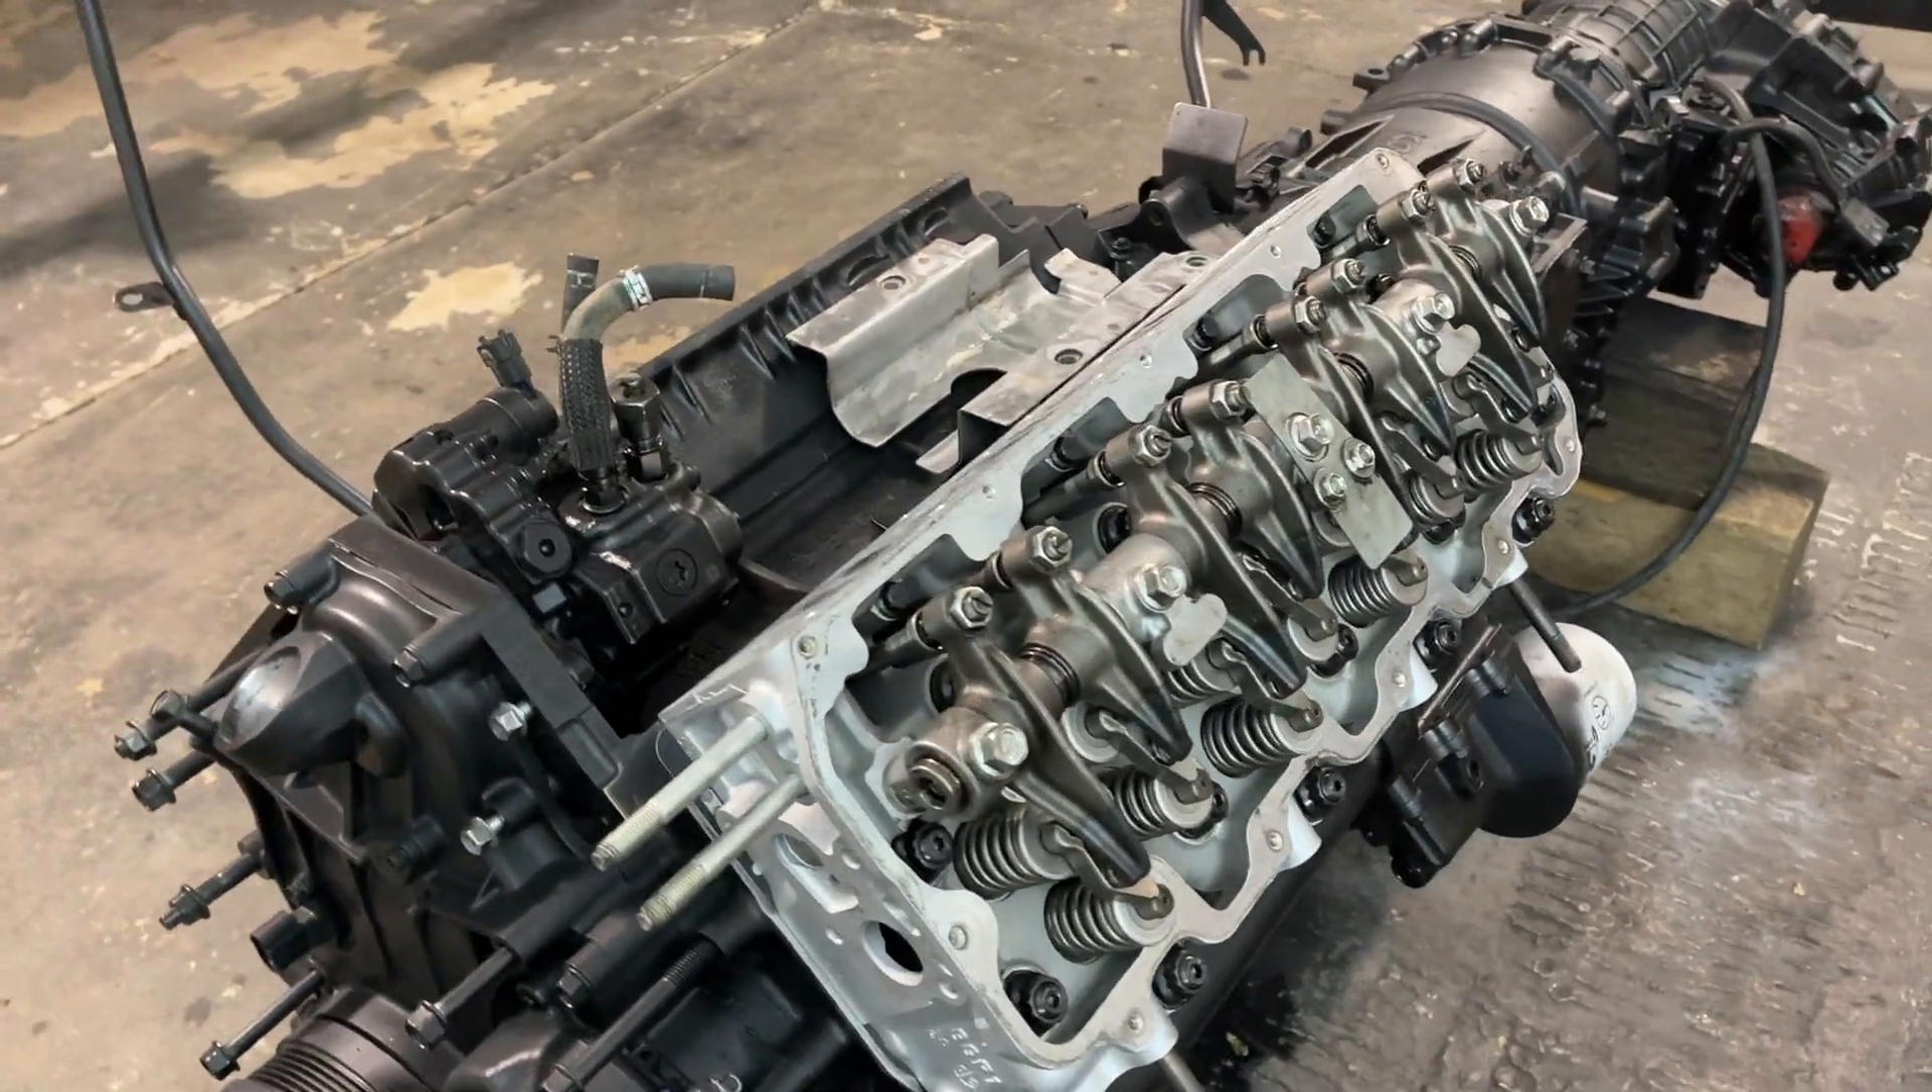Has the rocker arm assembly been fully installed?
Yes.